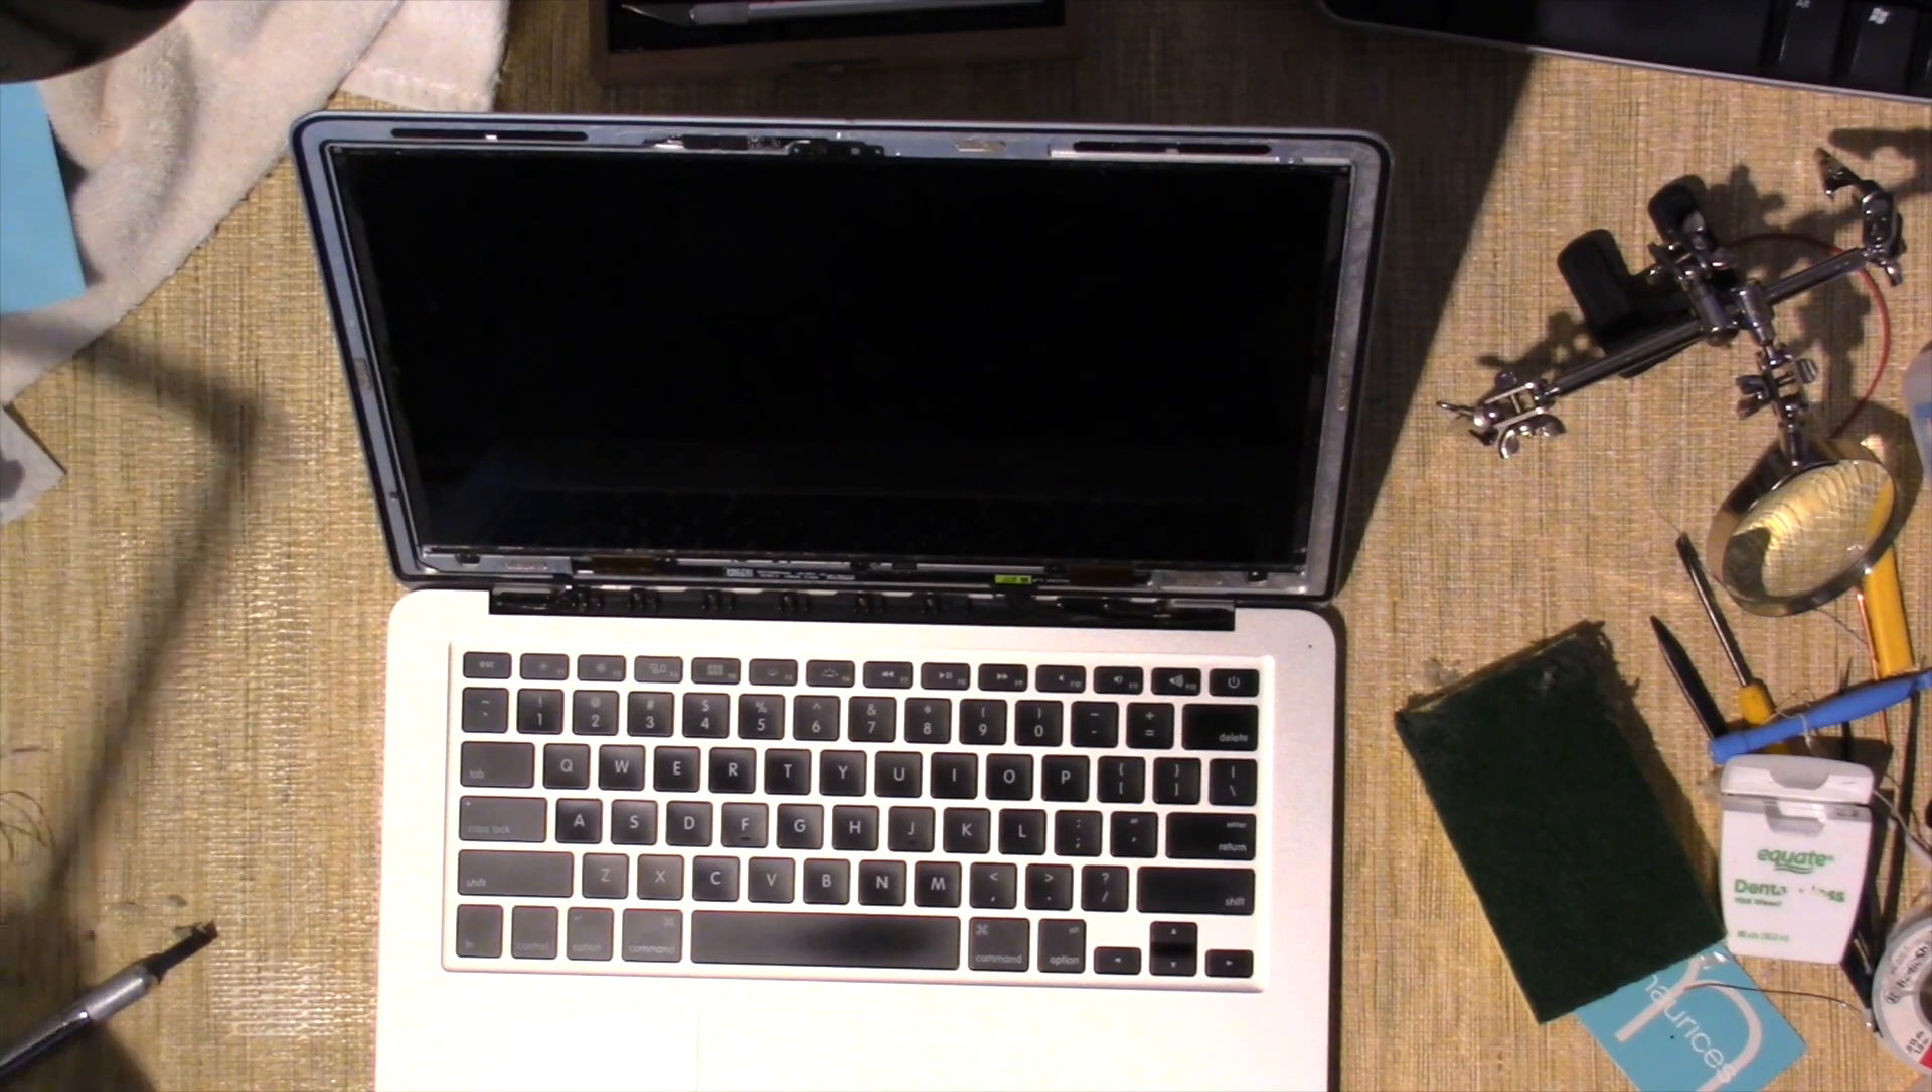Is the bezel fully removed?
Yes.